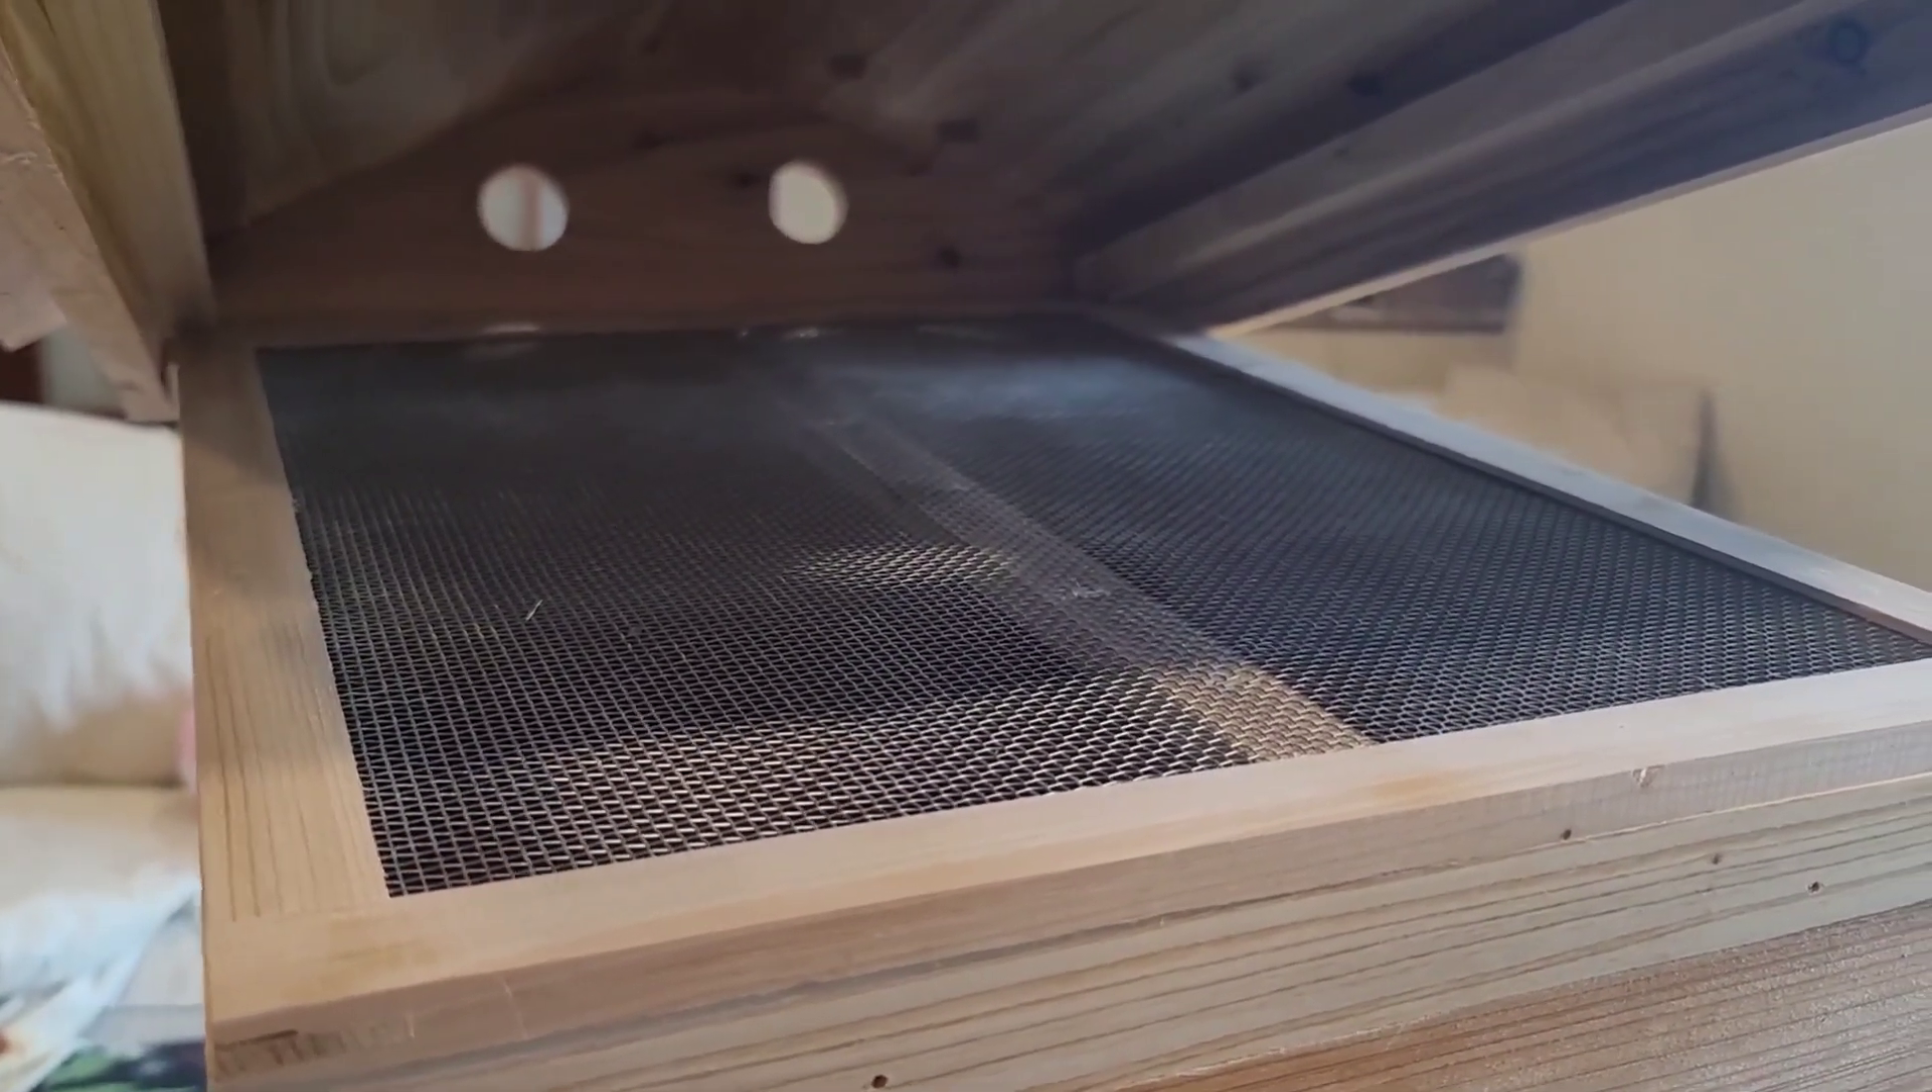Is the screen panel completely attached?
Yes.